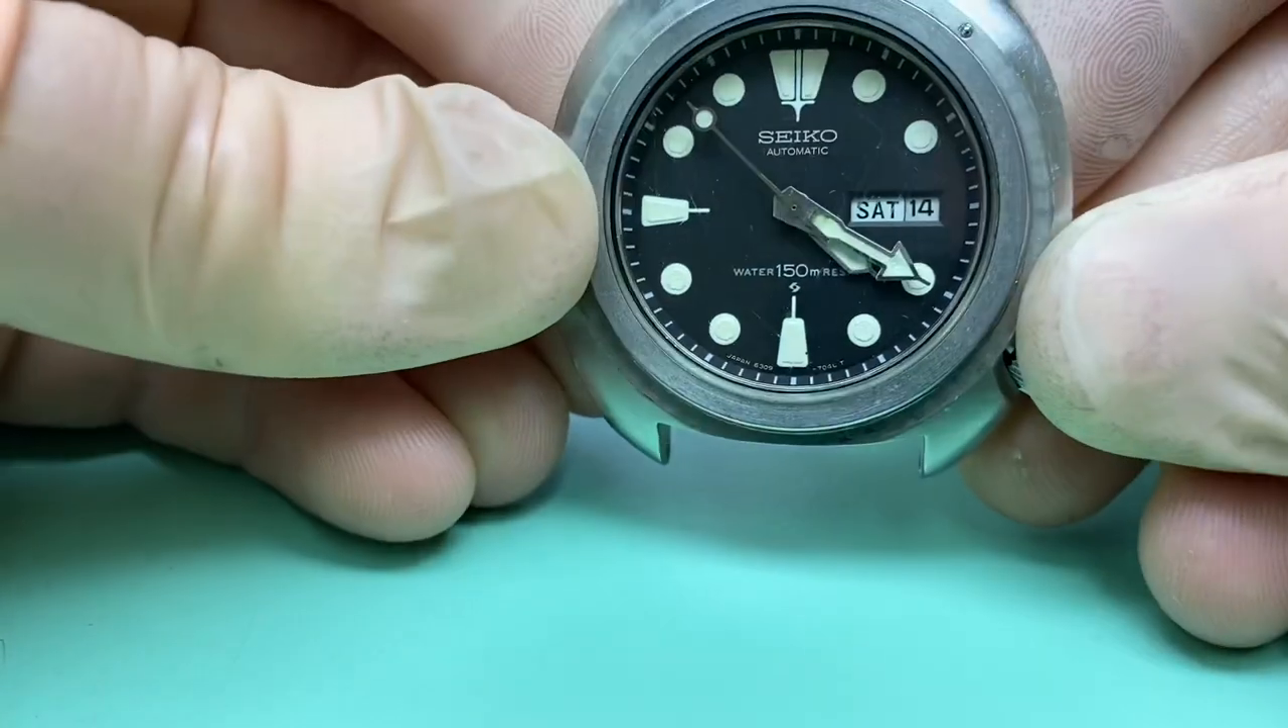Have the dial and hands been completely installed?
Yes.